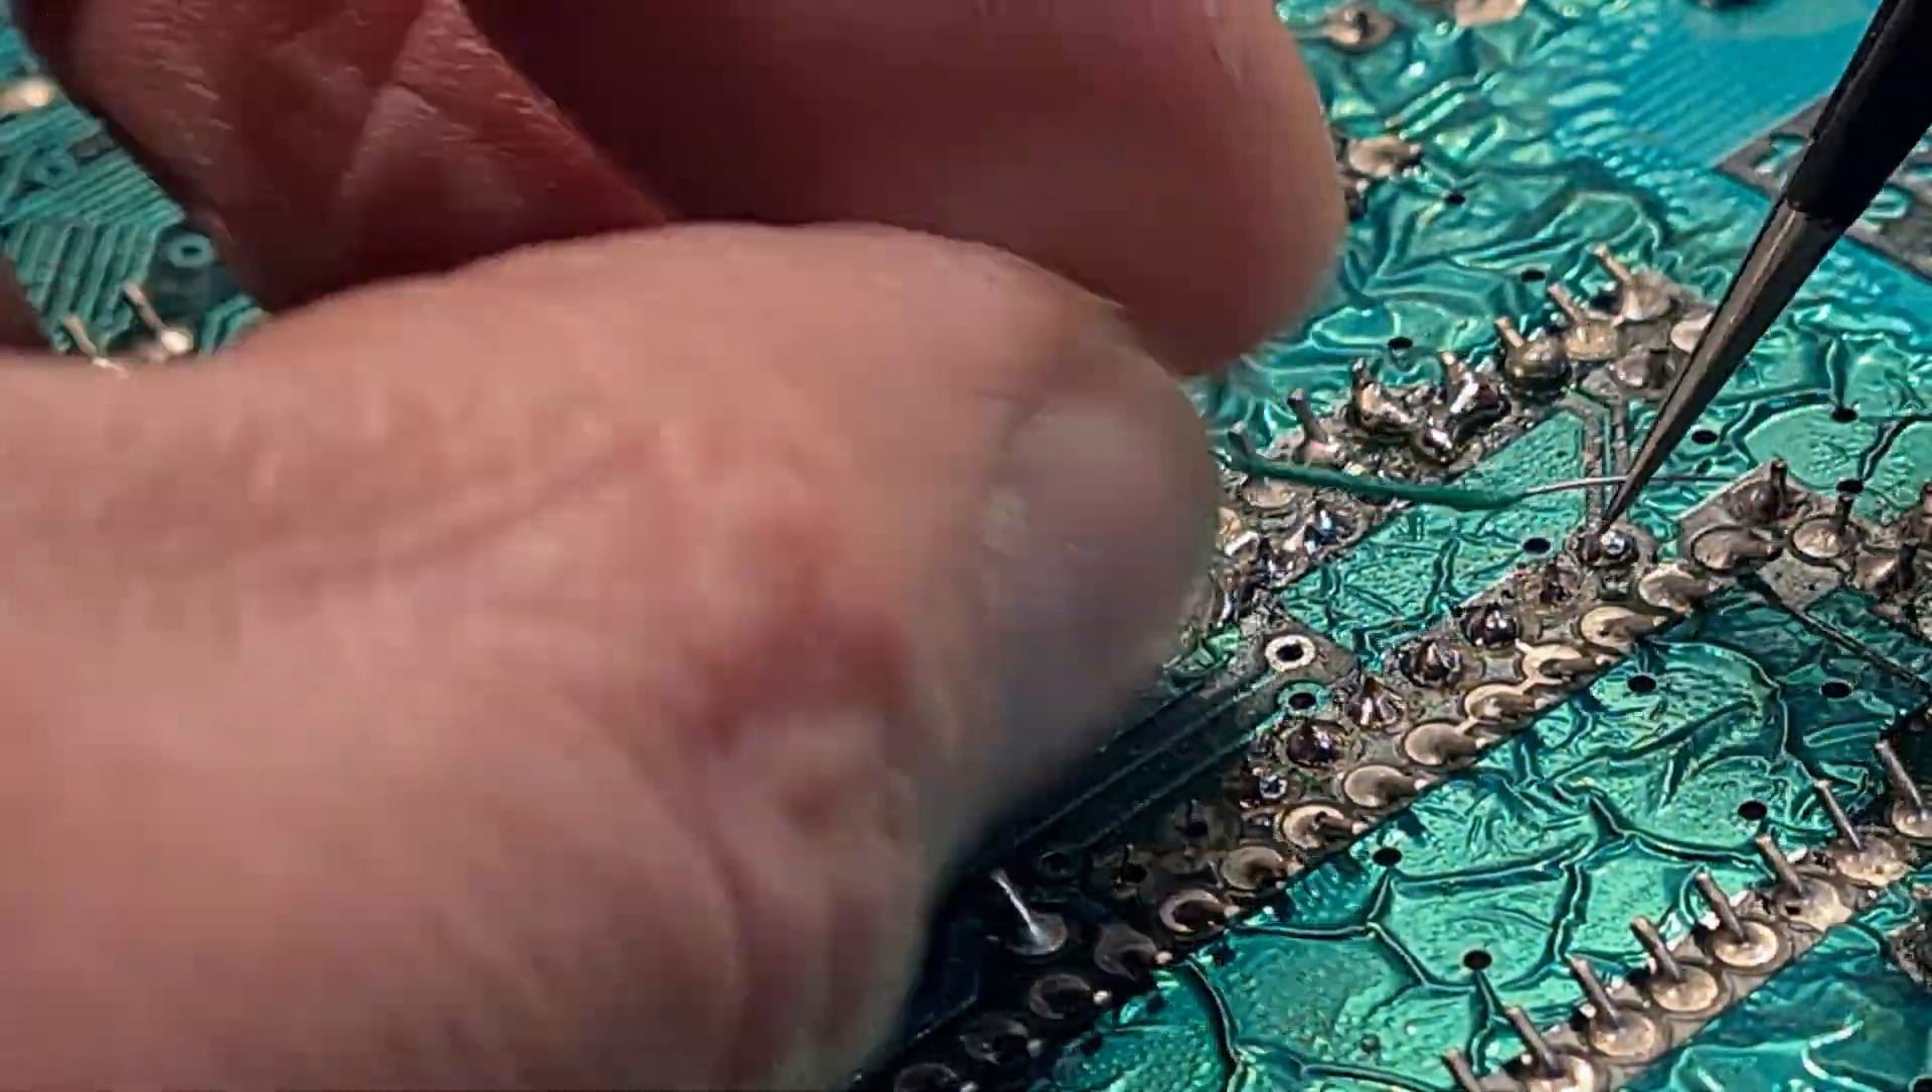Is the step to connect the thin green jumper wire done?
No.